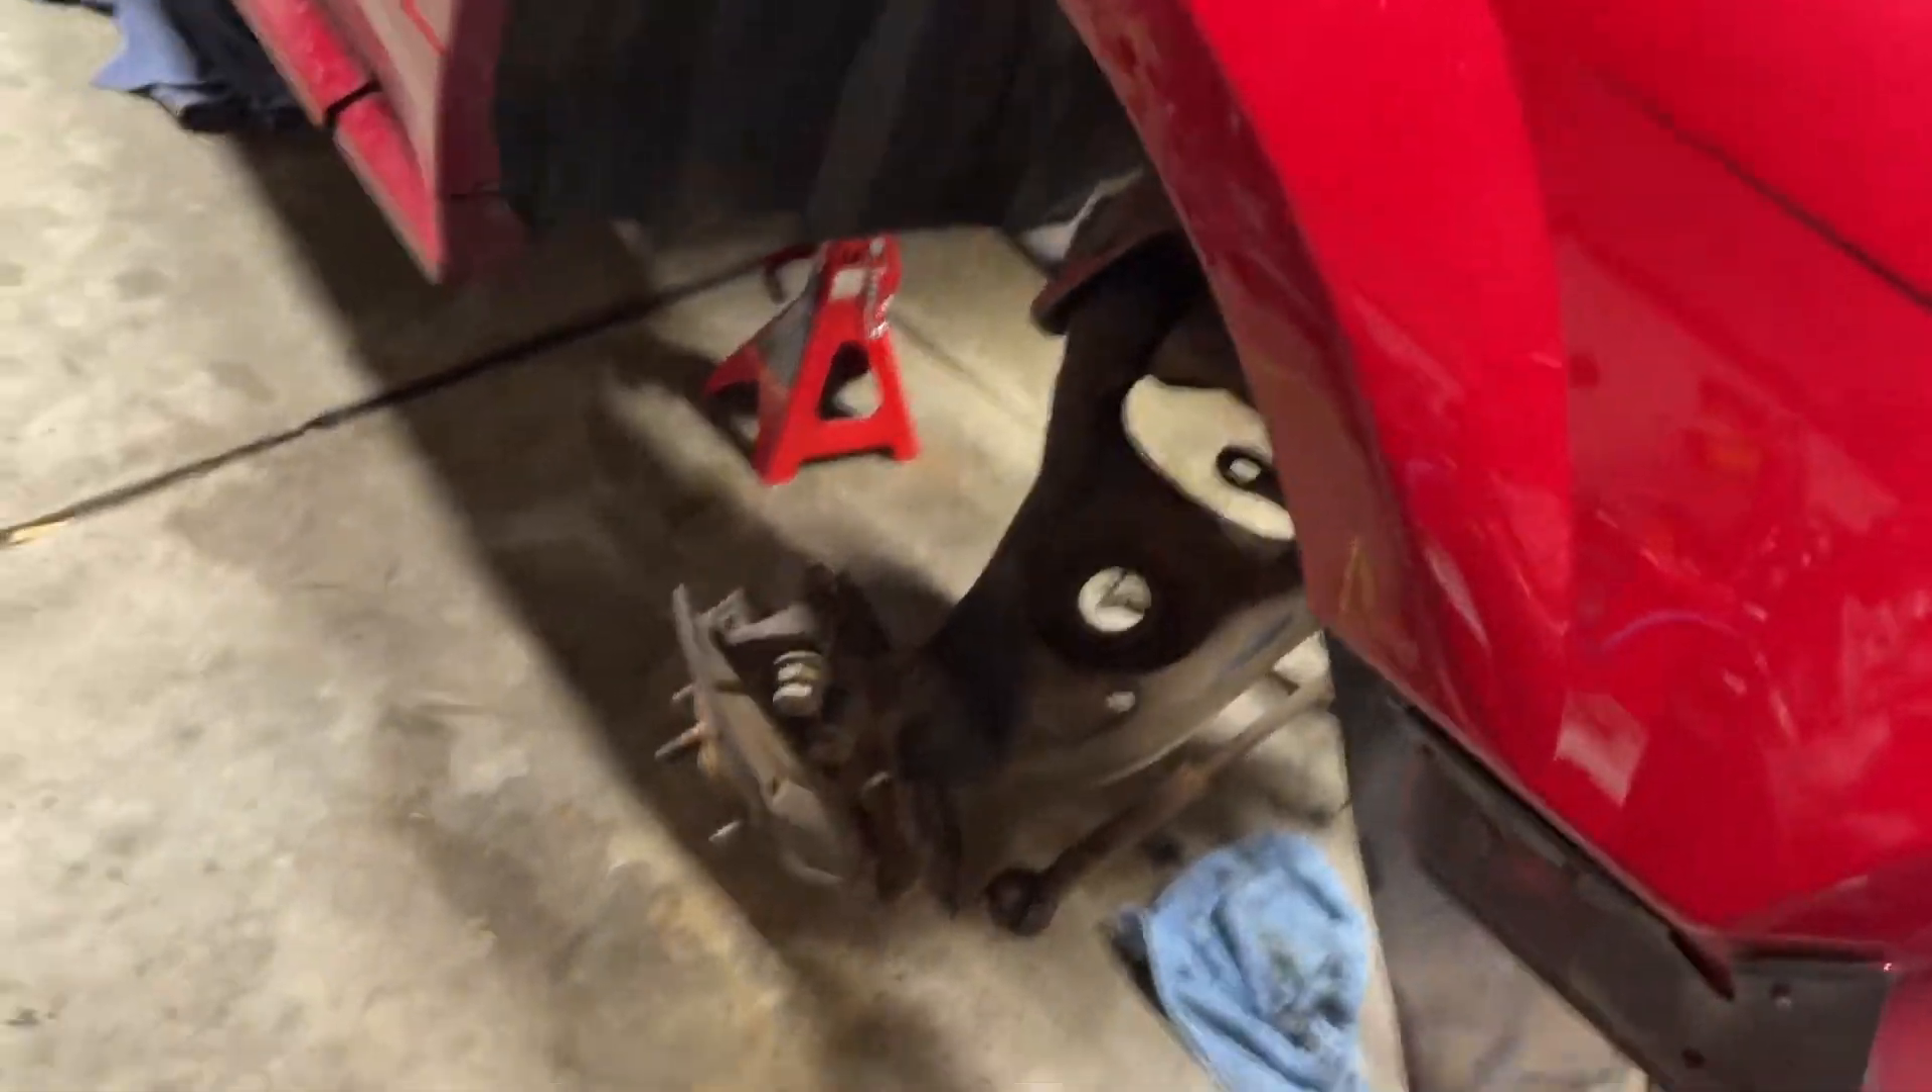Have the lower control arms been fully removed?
No.